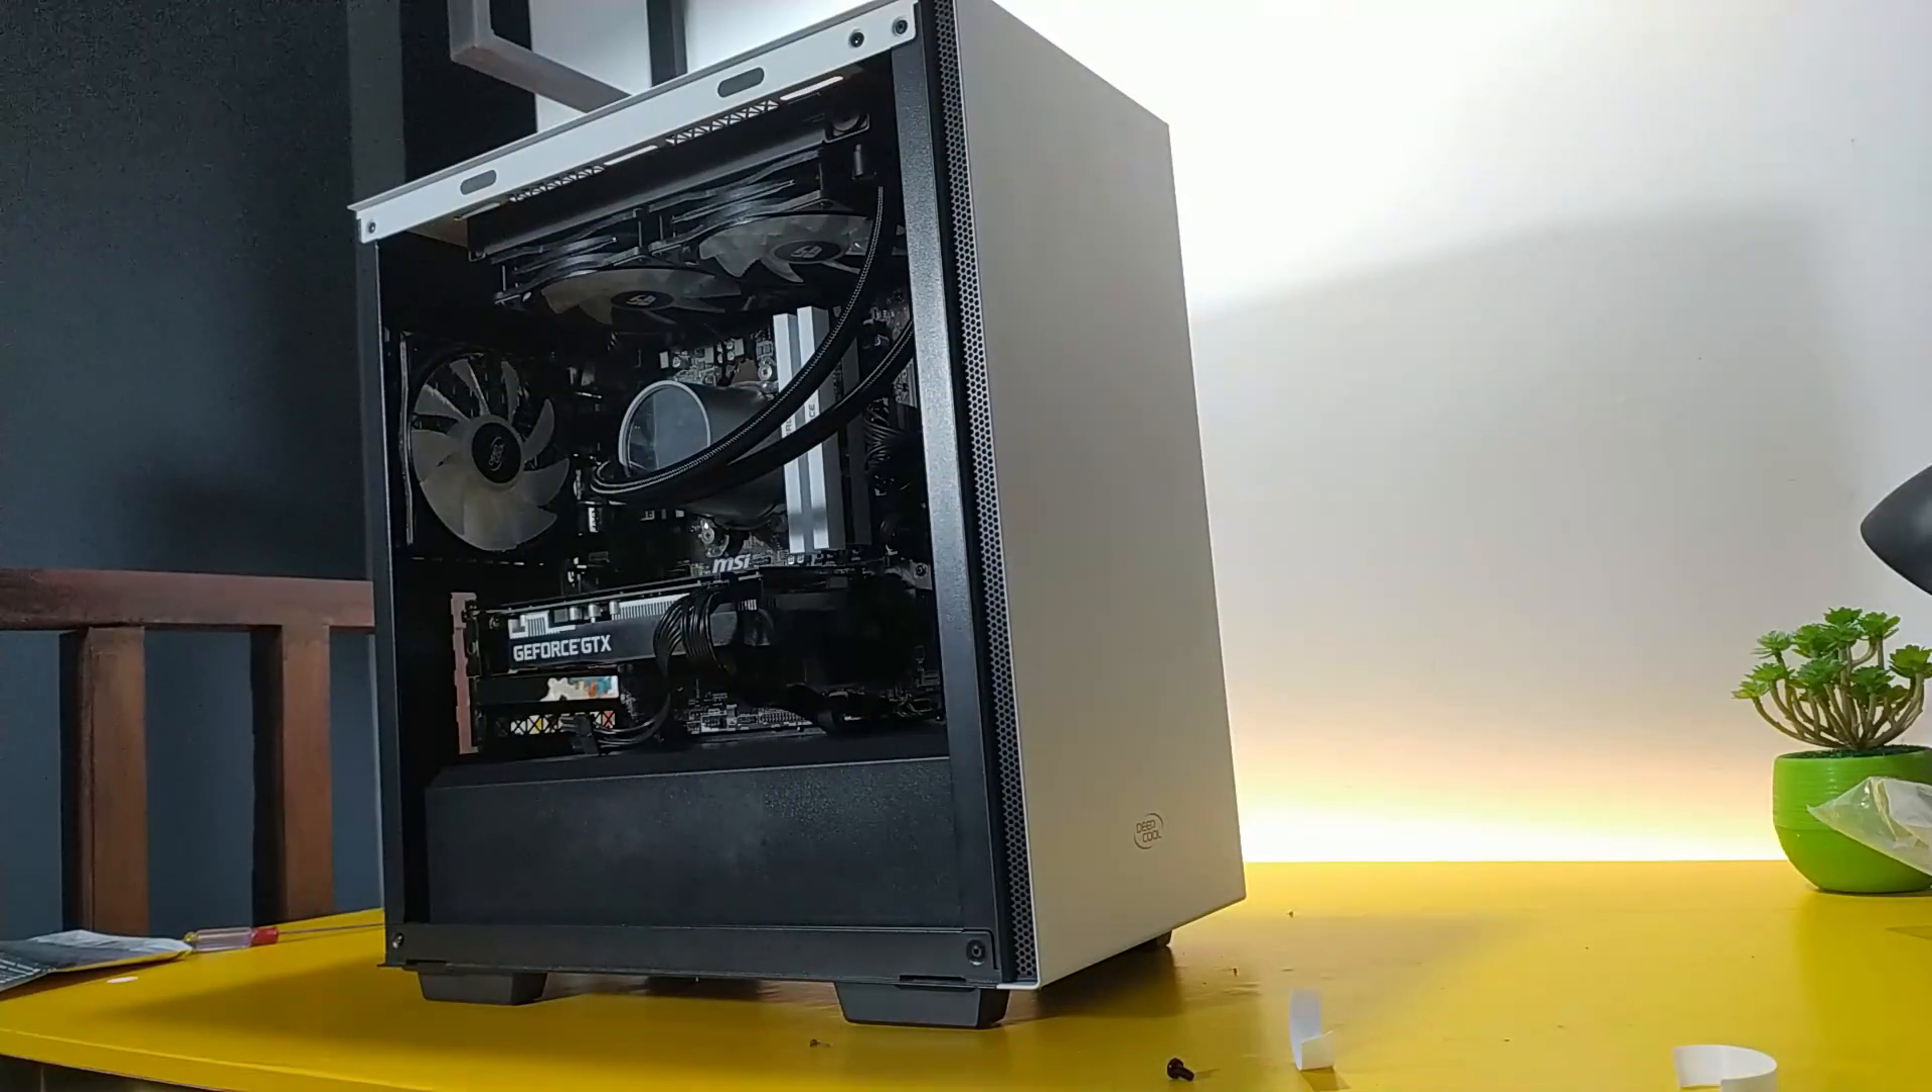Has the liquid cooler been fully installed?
Yes.